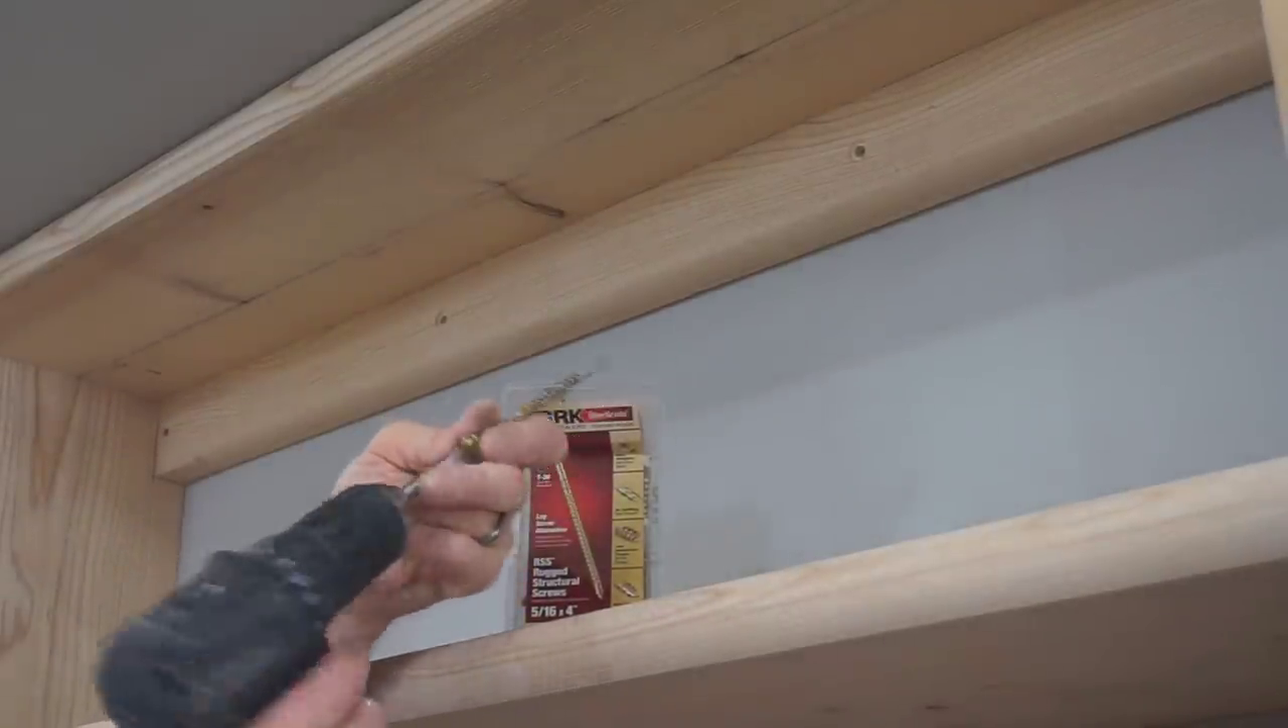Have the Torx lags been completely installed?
No.